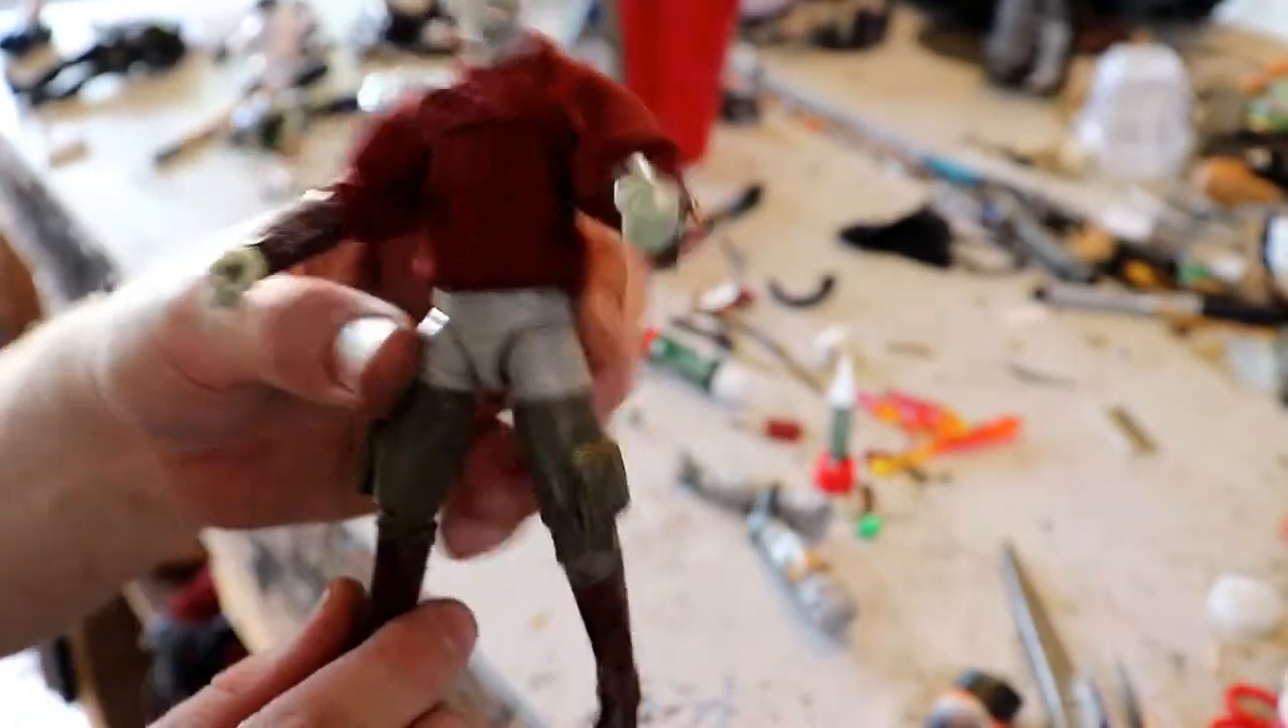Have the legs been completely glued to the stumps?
Yes.